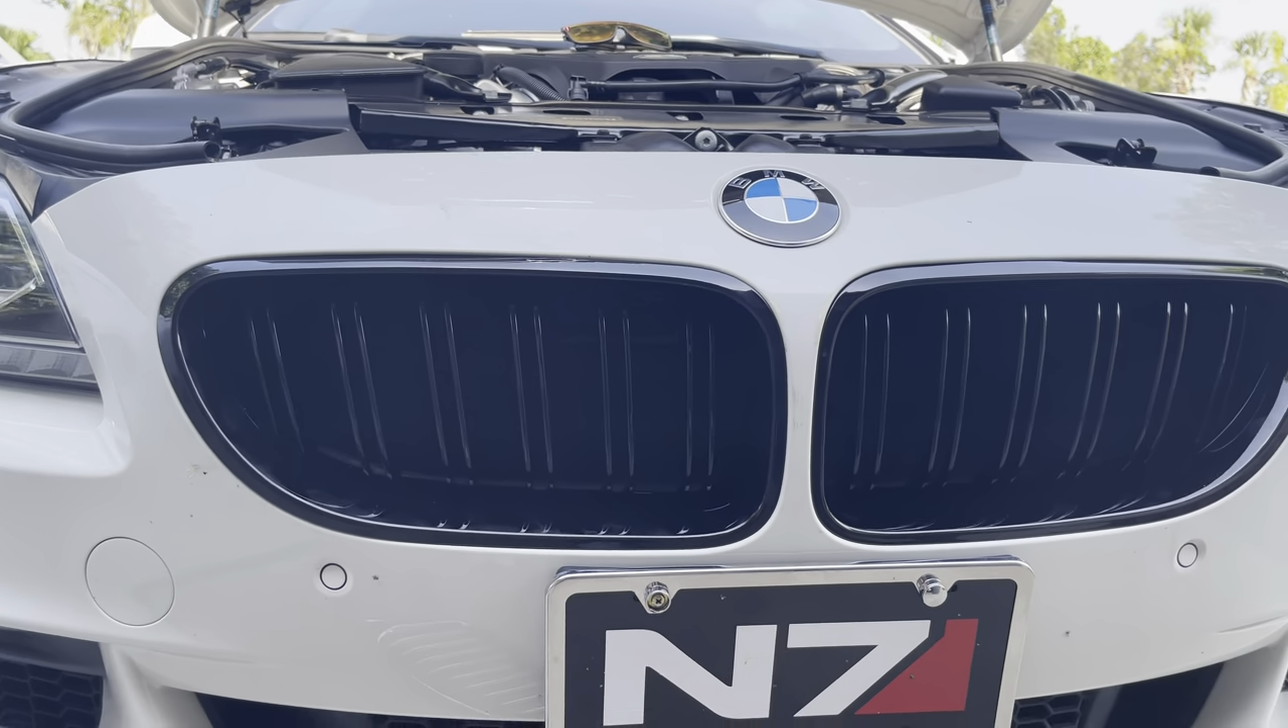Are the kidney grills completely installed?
Yes.